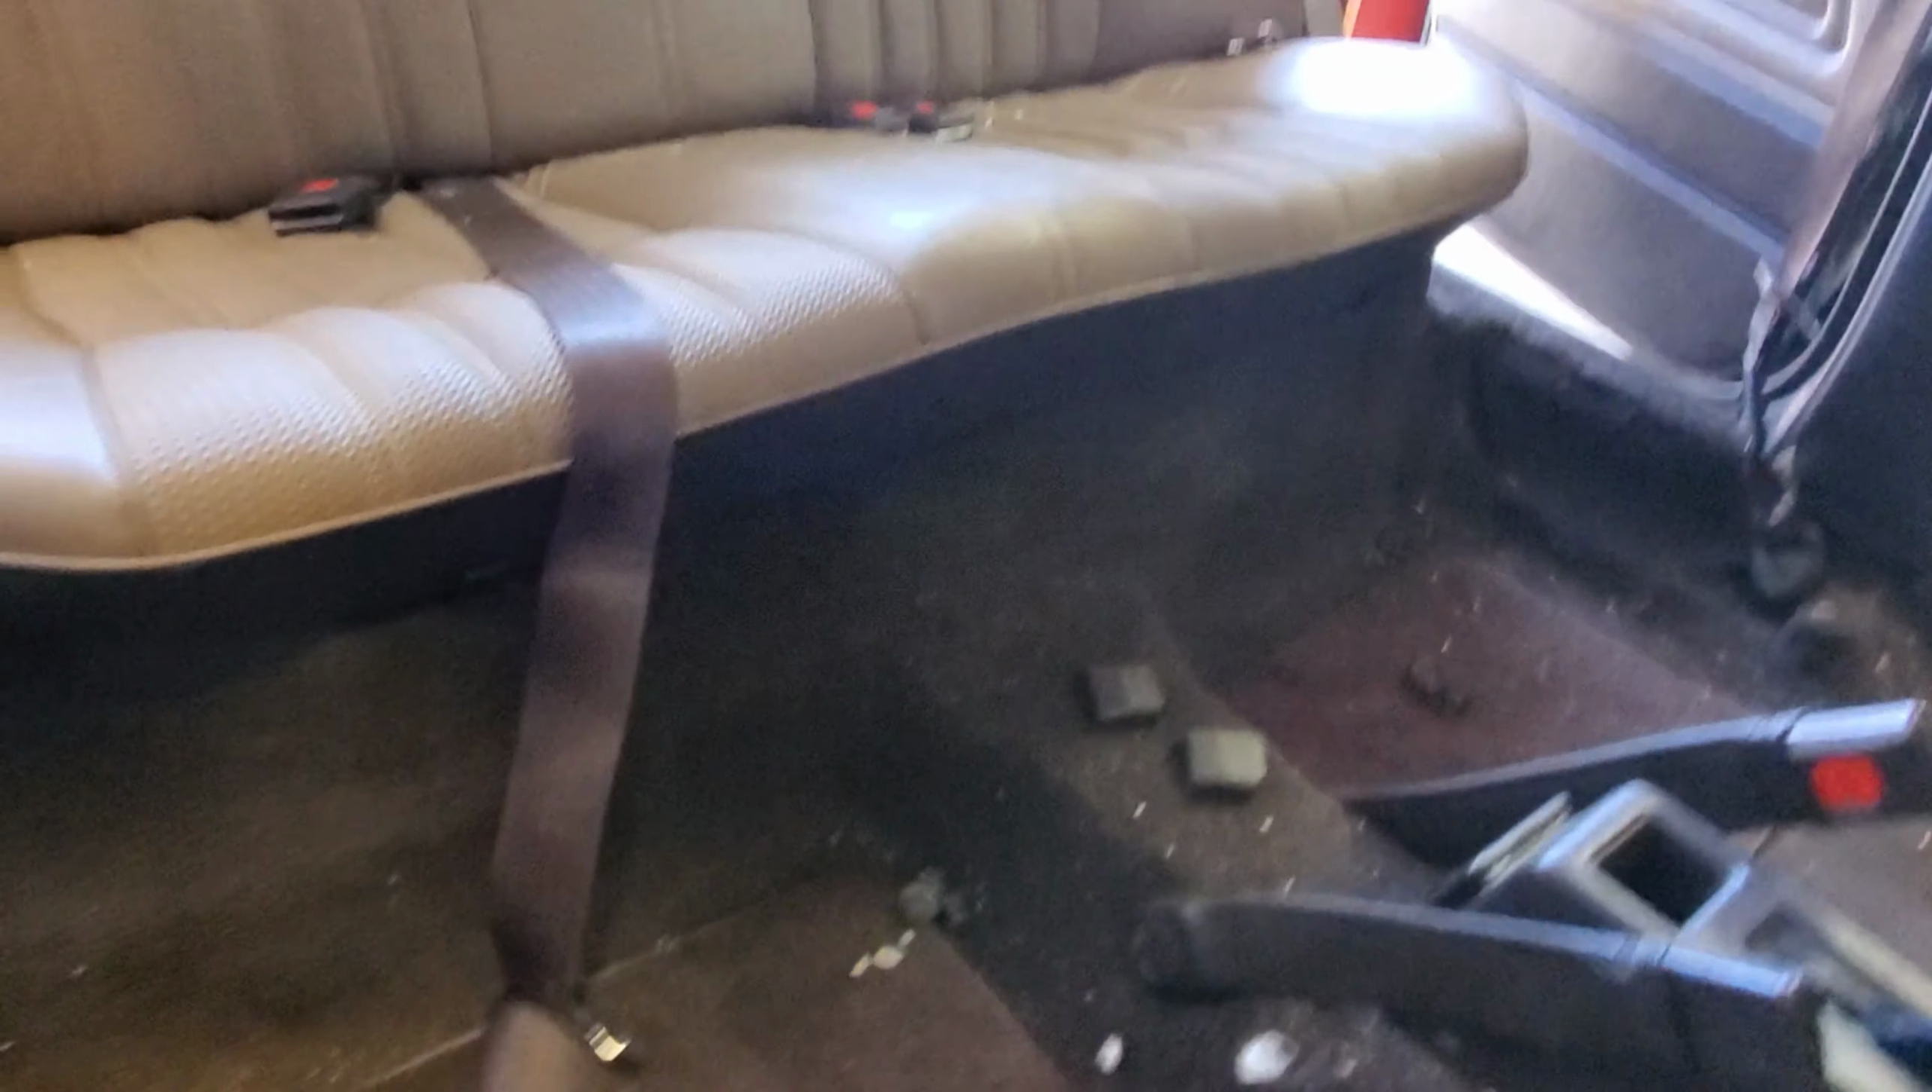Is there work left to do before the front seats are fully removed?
No.